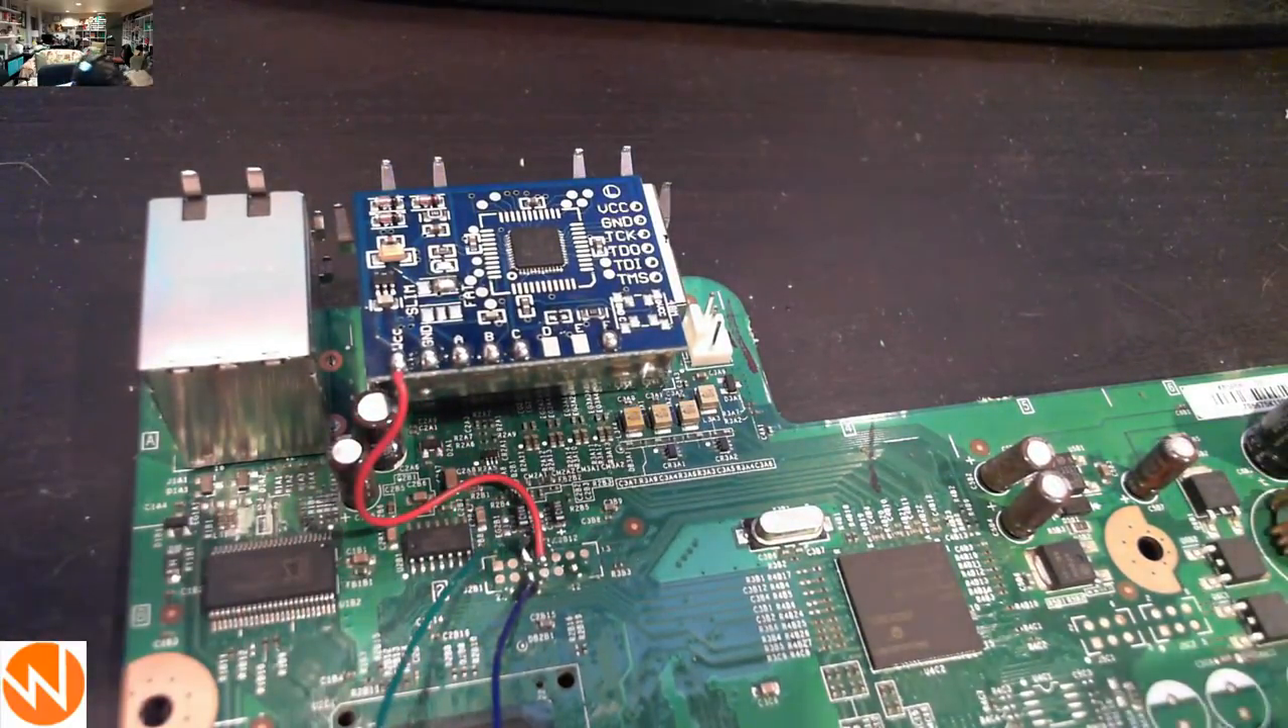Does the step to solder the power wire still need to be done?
No.